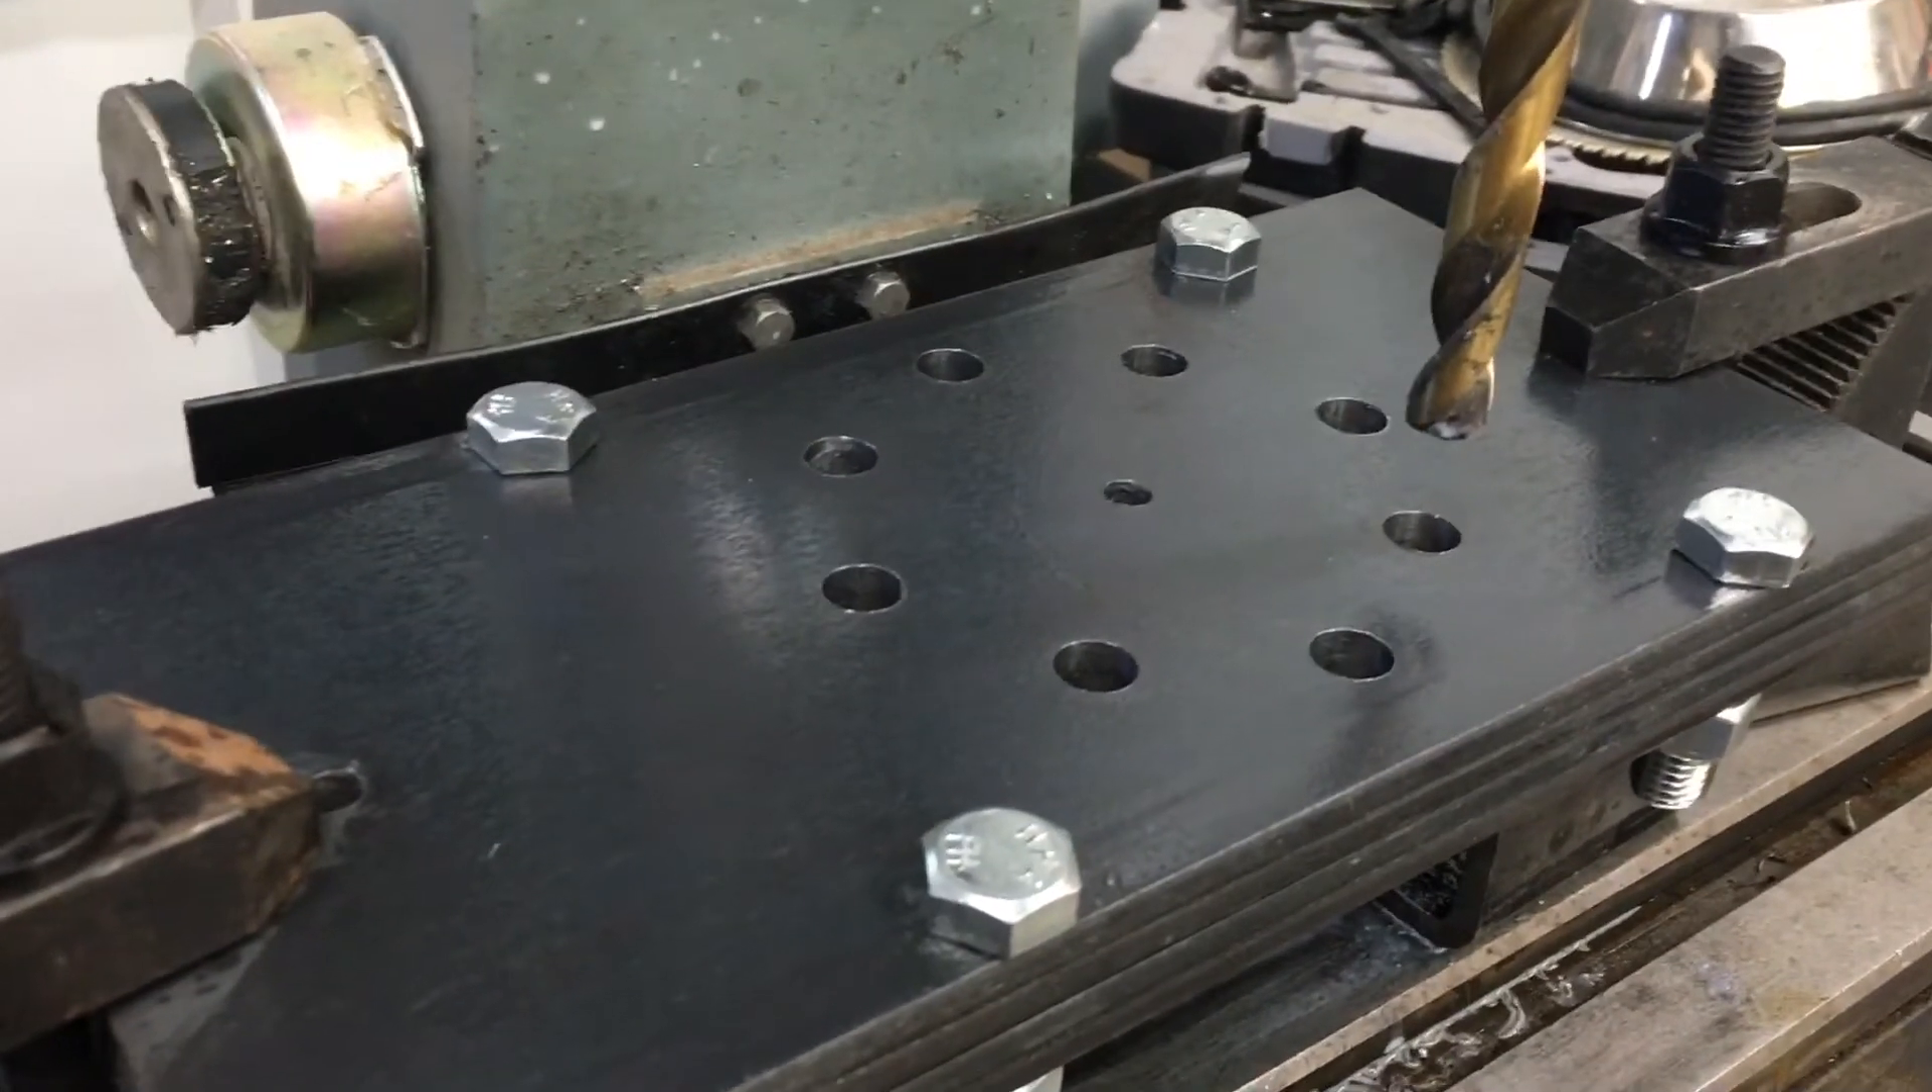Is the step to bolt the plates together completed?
Yes.